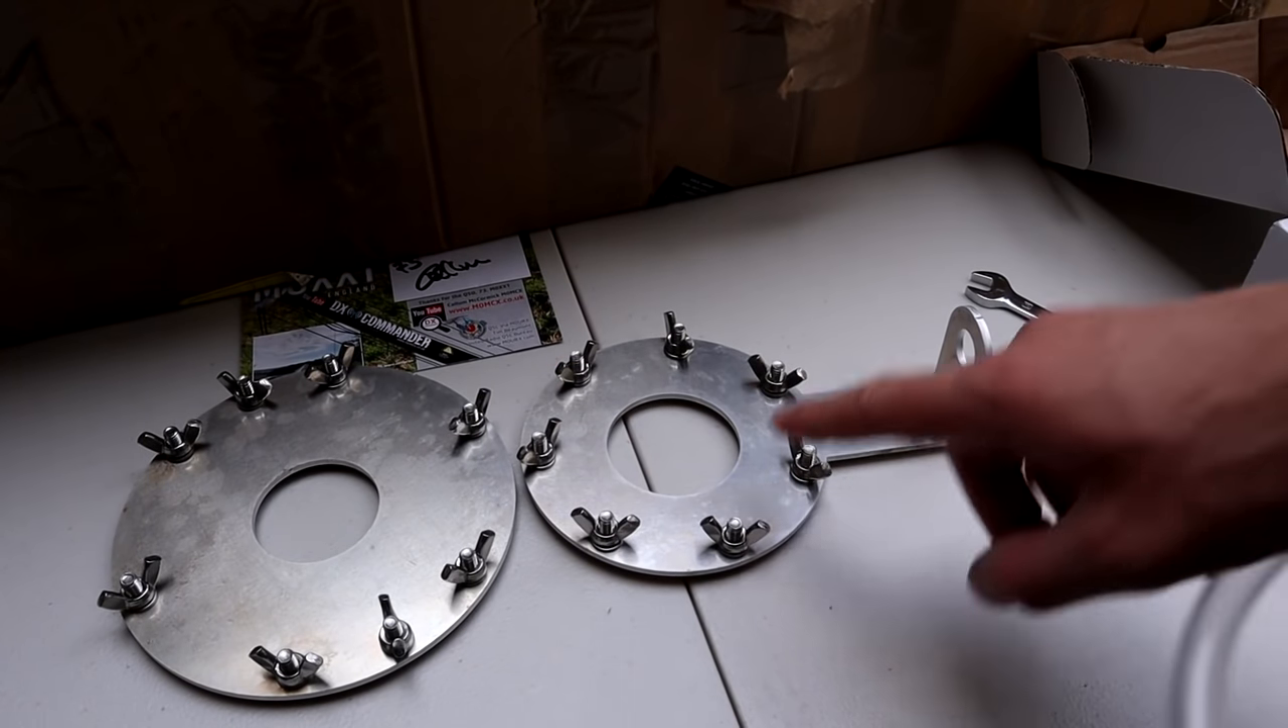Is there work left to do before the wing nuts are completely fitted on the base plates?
No.